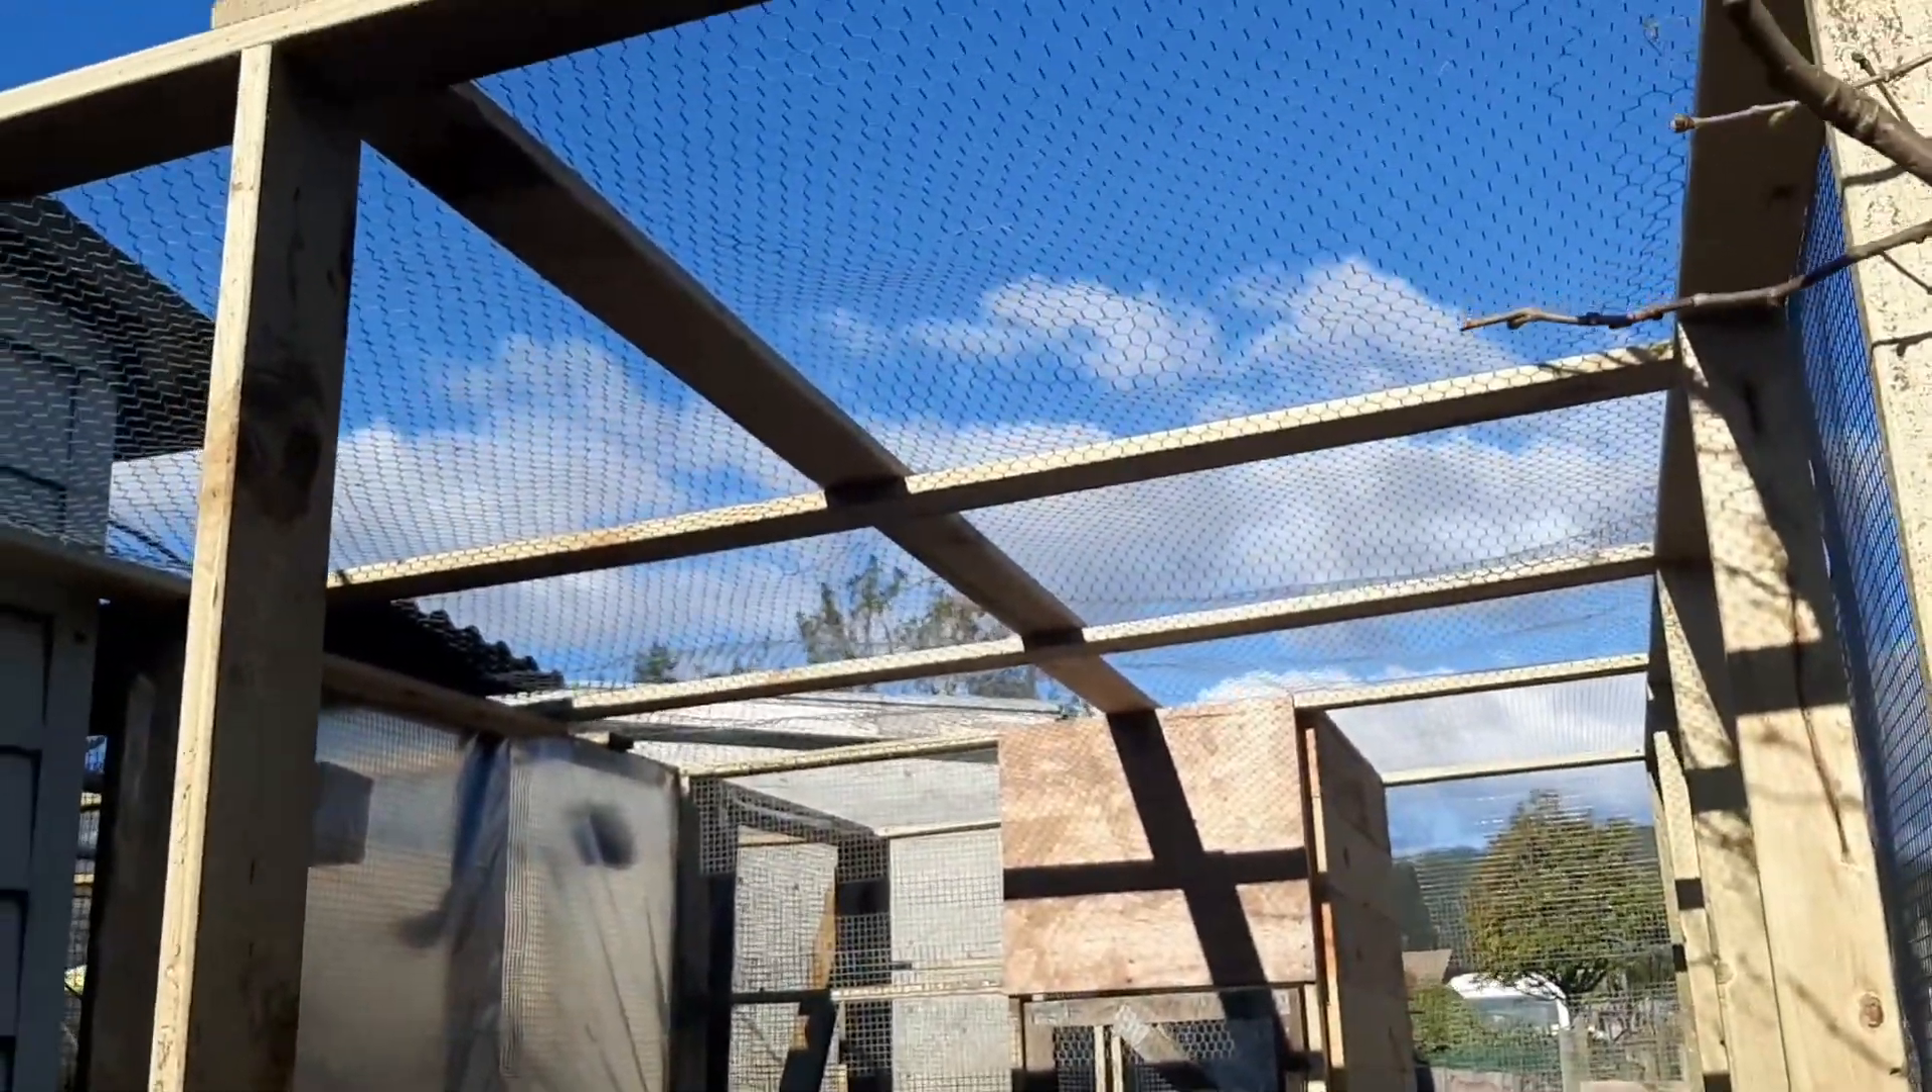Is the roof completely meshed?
Yes.